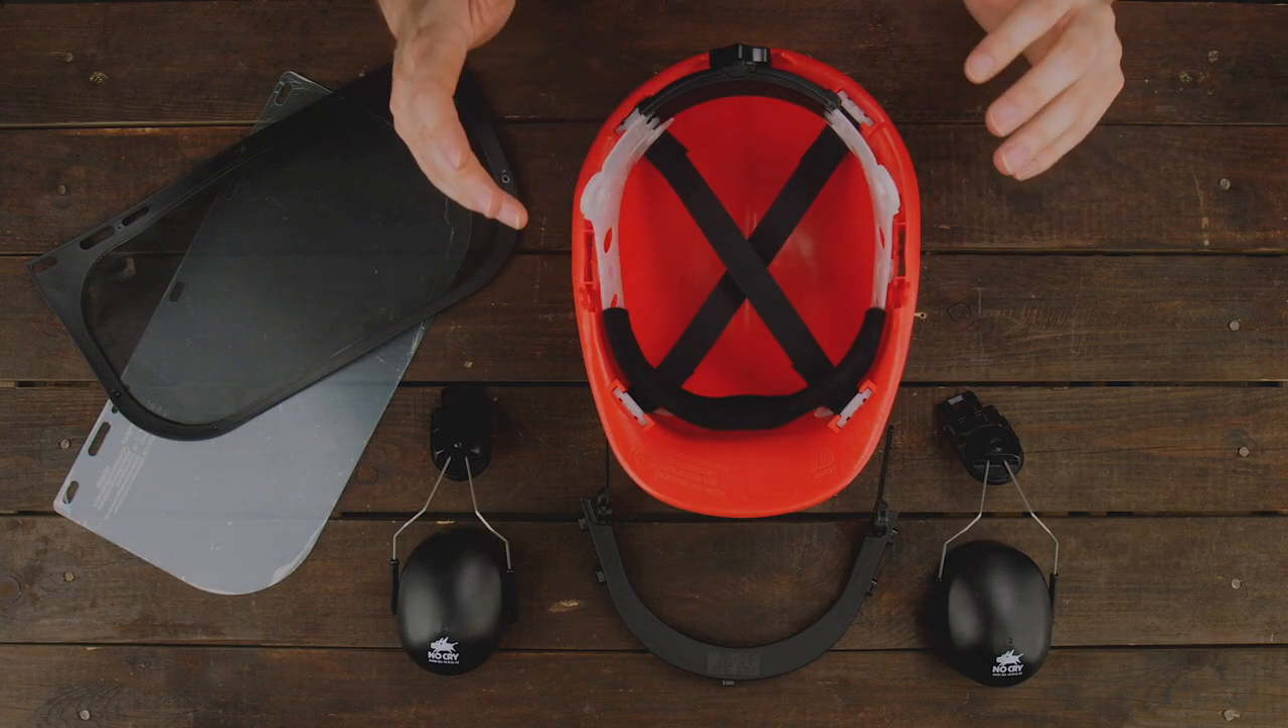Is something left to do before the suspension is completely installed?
No.